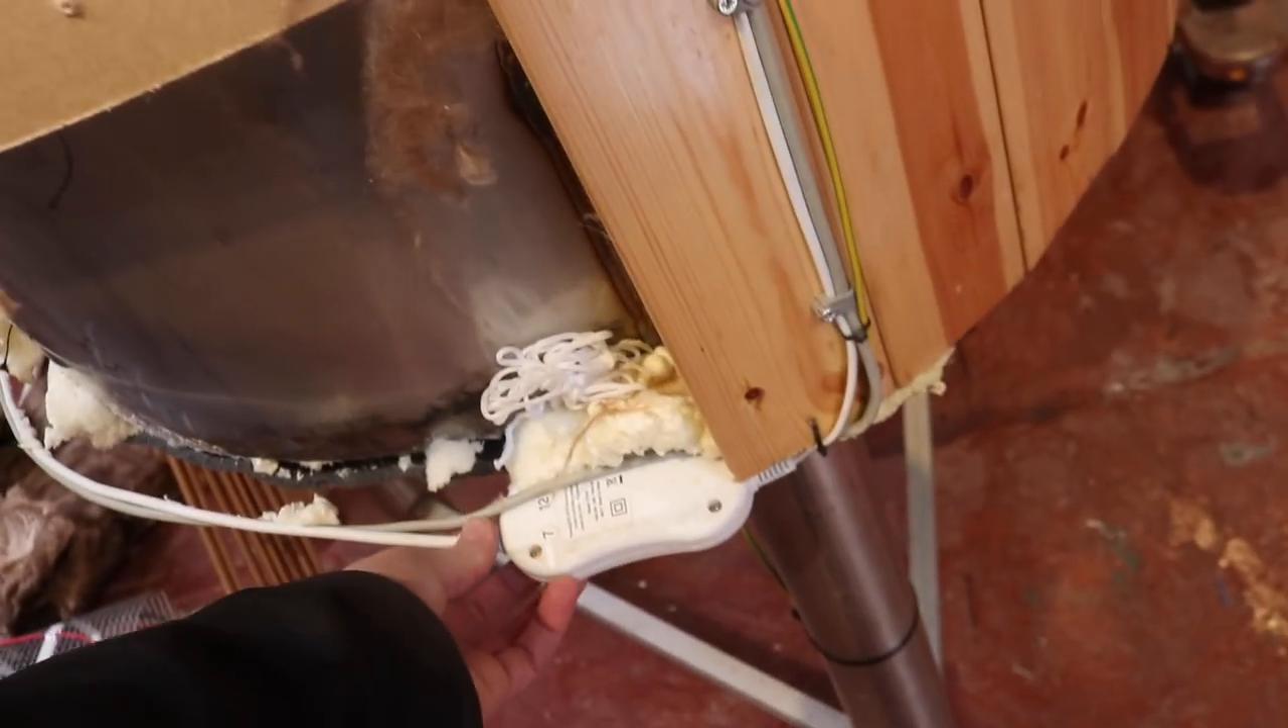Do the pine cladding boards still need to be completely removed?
Yes.